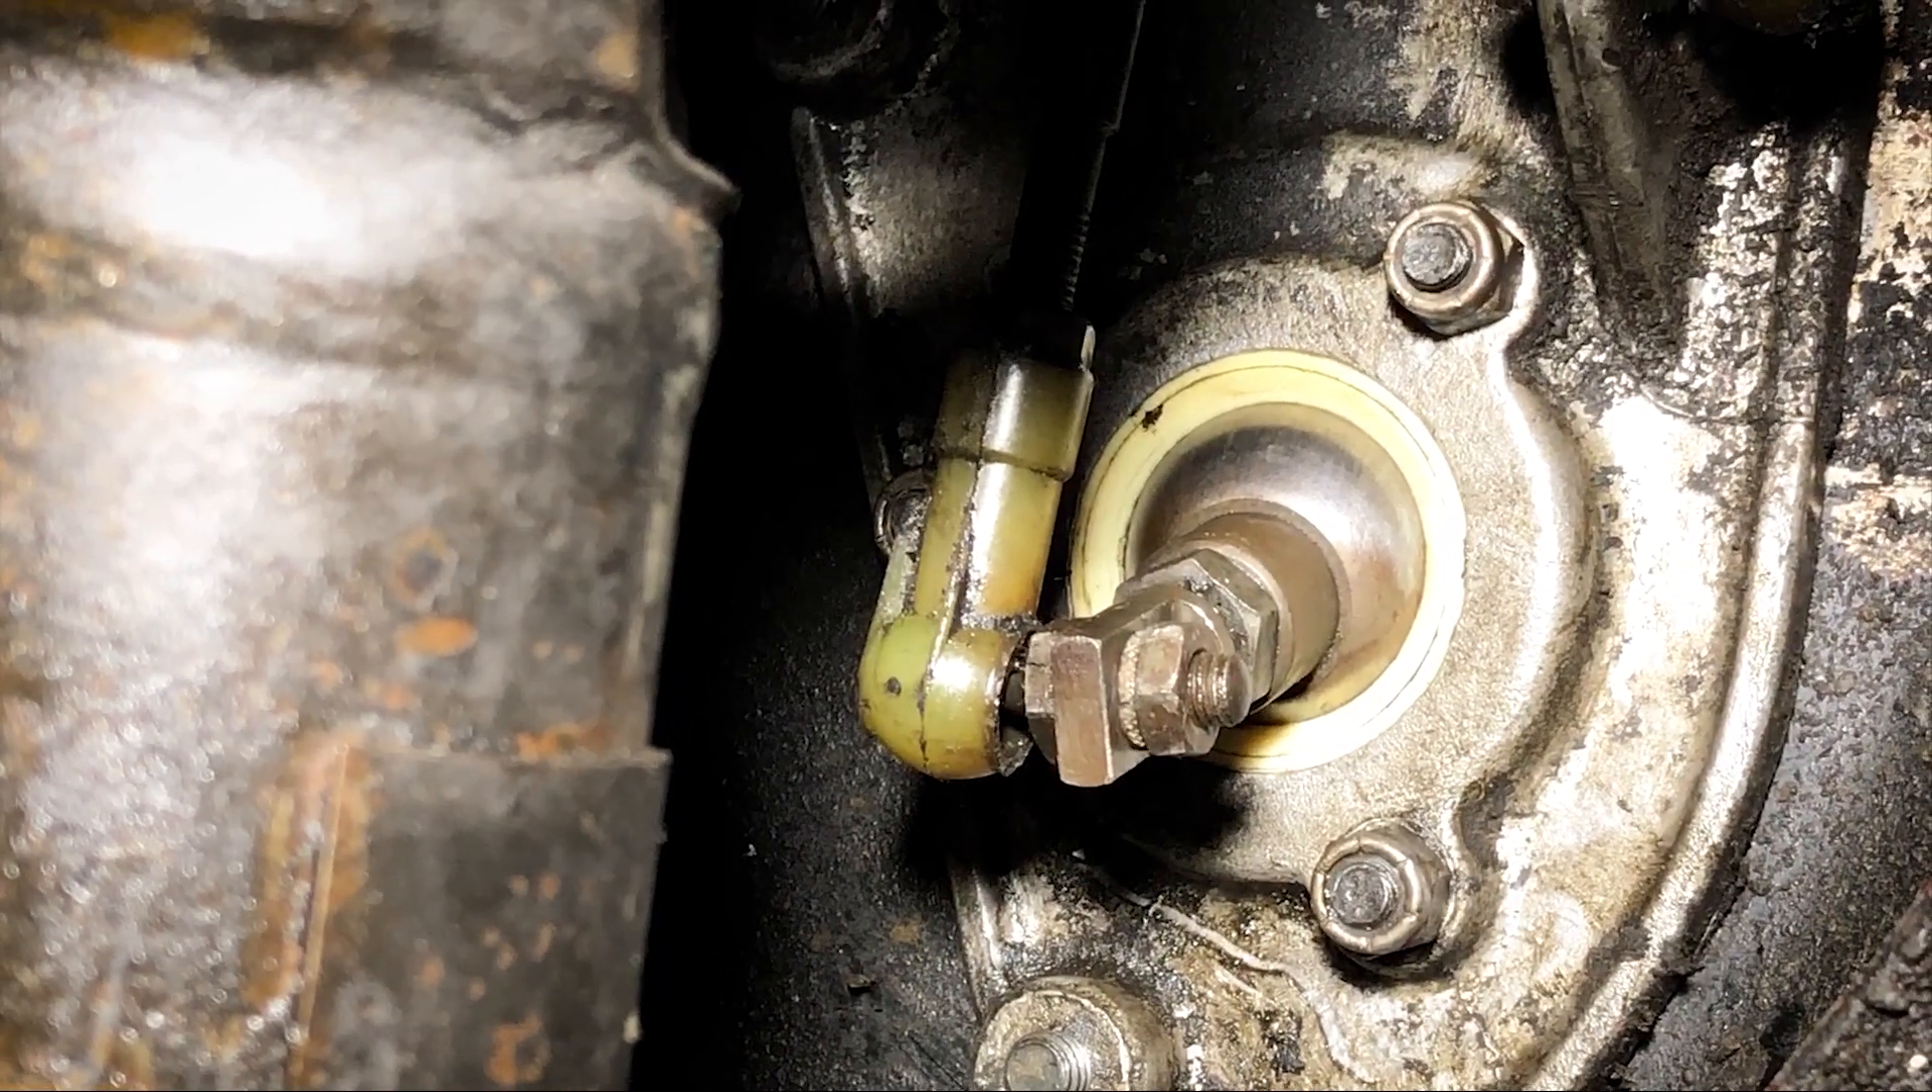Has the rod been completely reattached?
Yes.